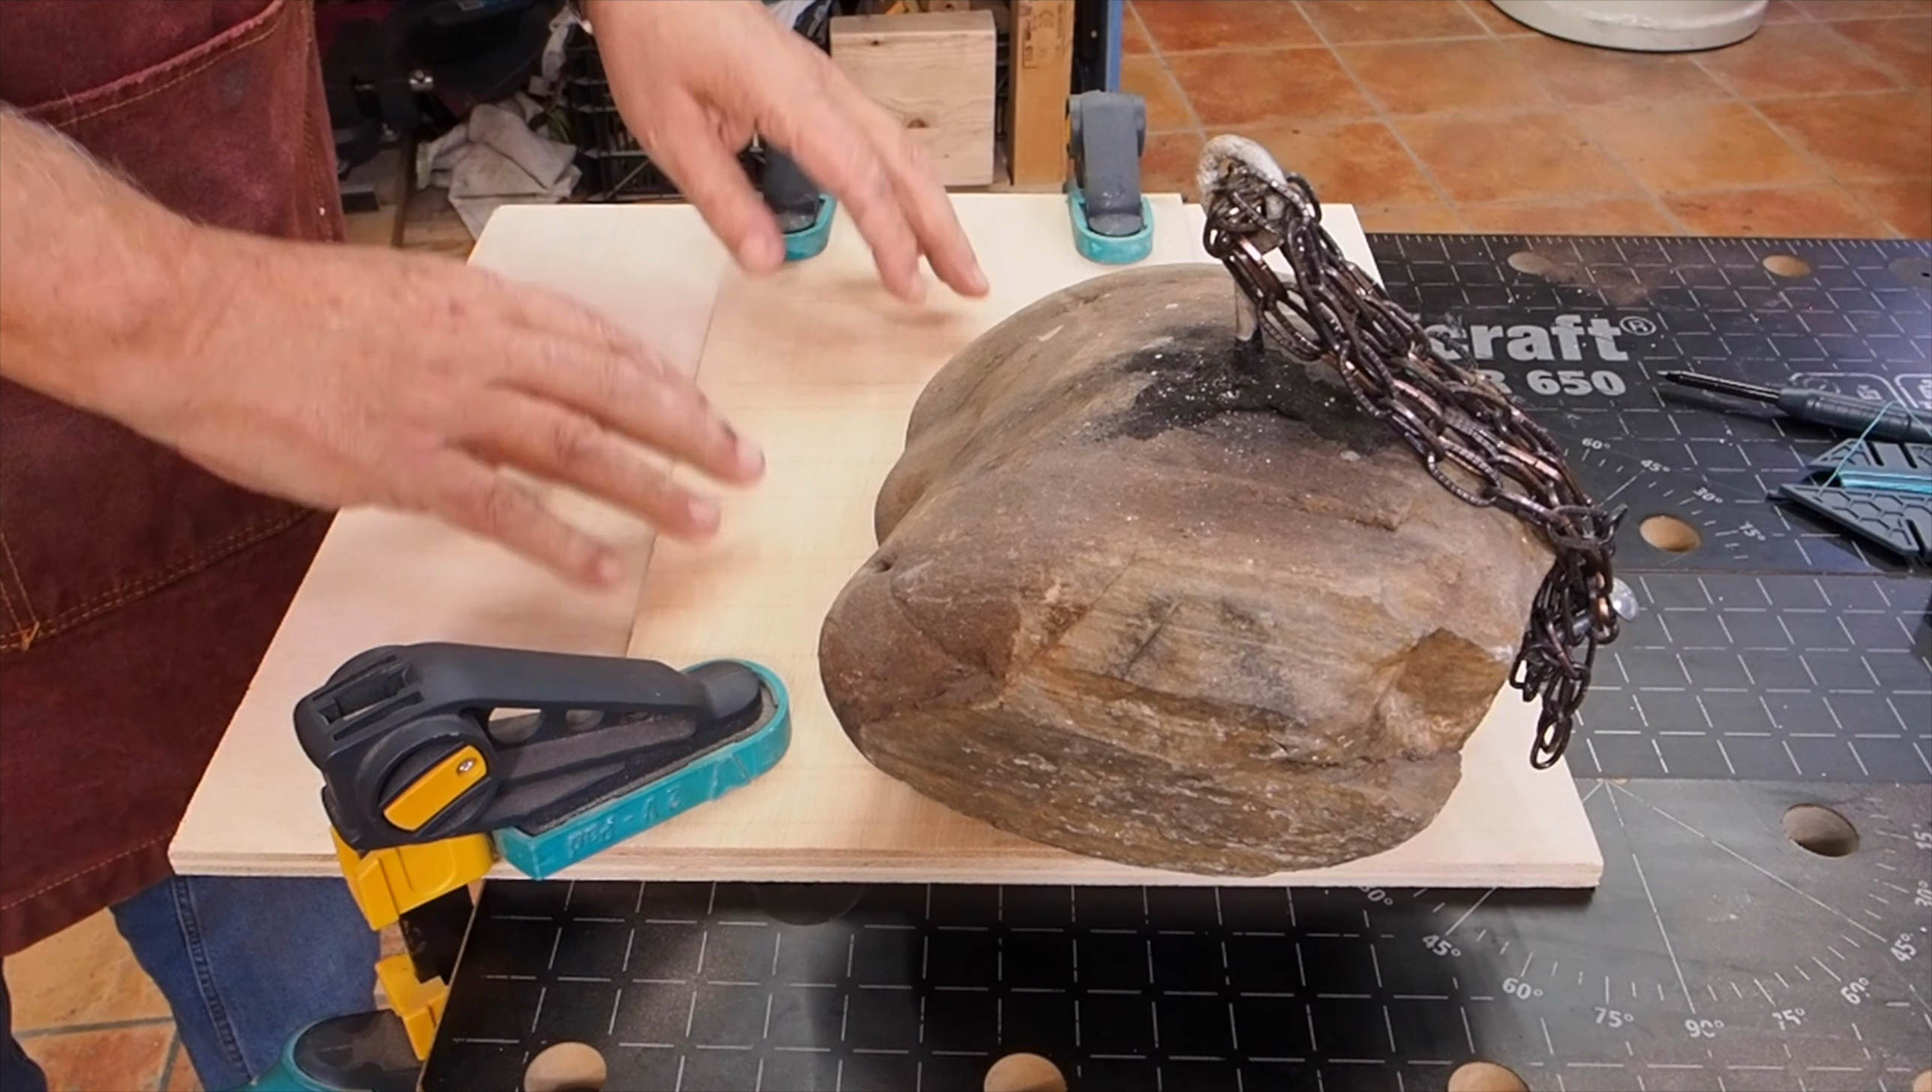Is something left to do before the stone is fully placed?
No.